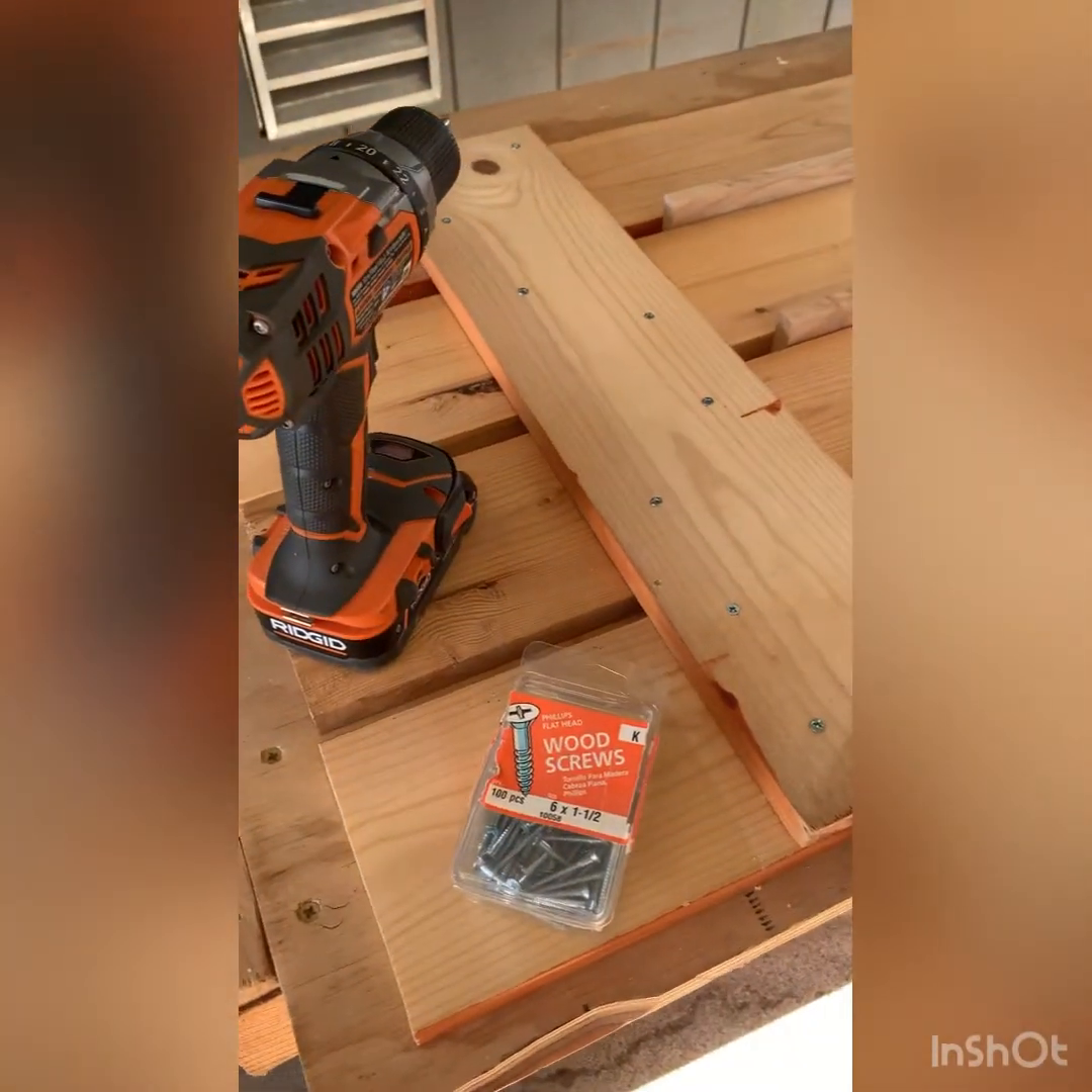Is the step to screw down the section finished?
Yes.